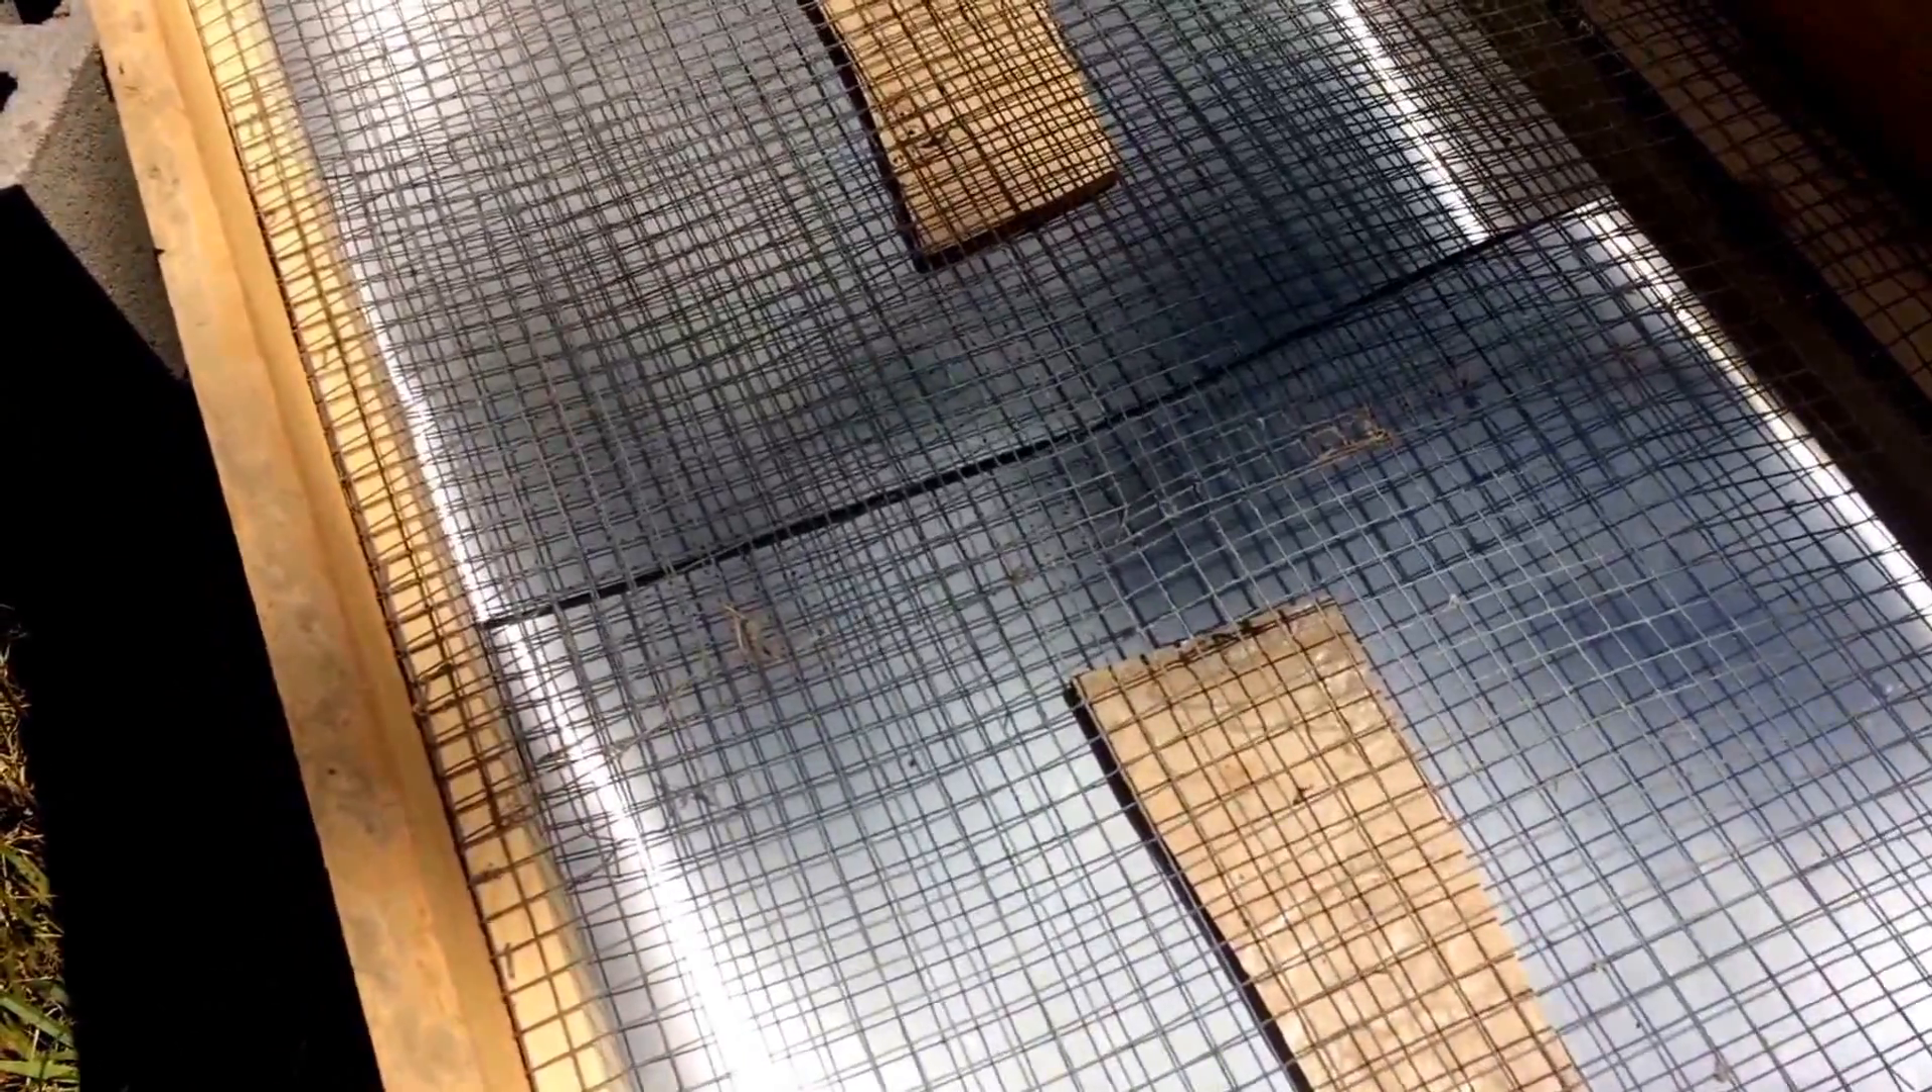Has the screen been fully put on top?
Yes.